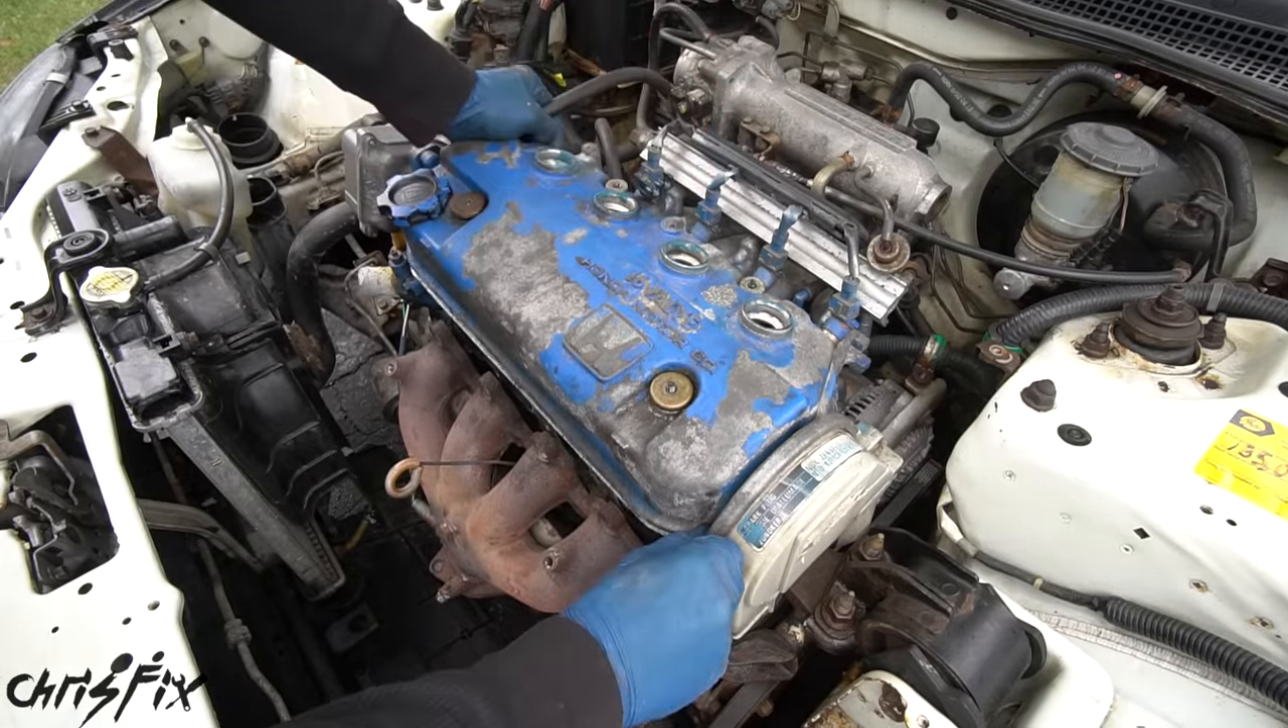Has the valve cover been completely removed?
No.